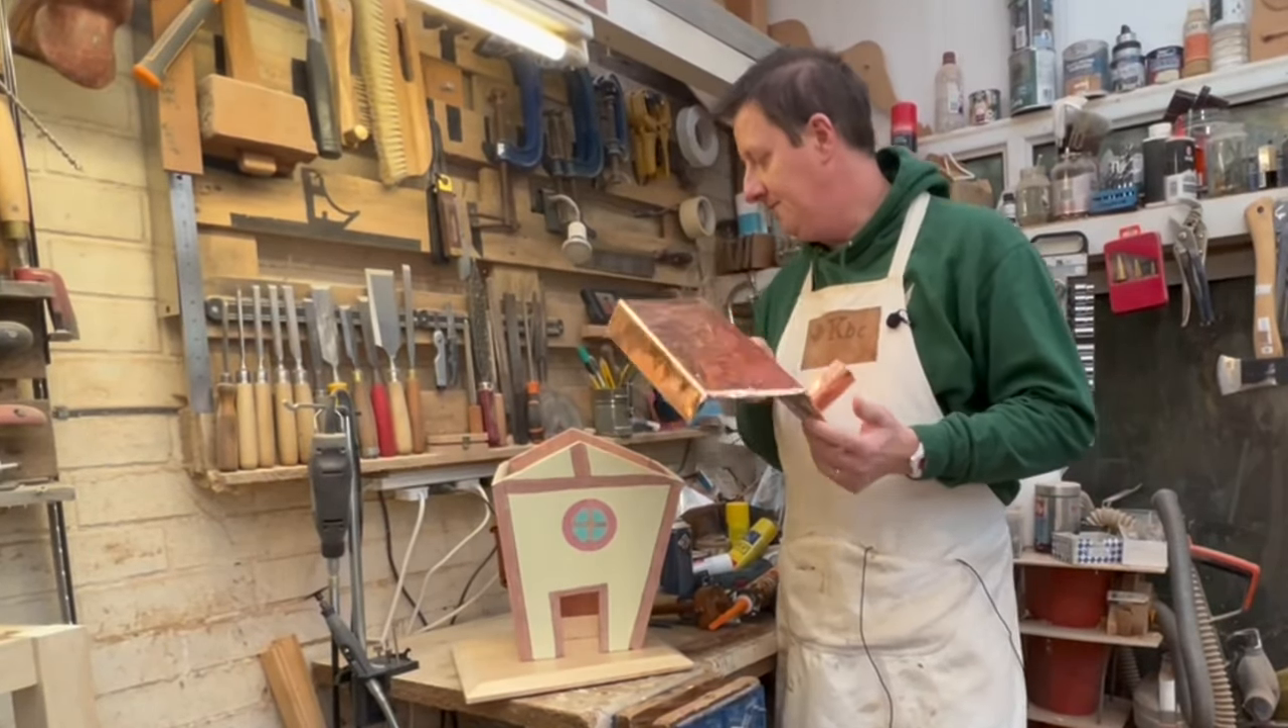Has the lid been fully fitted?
No.